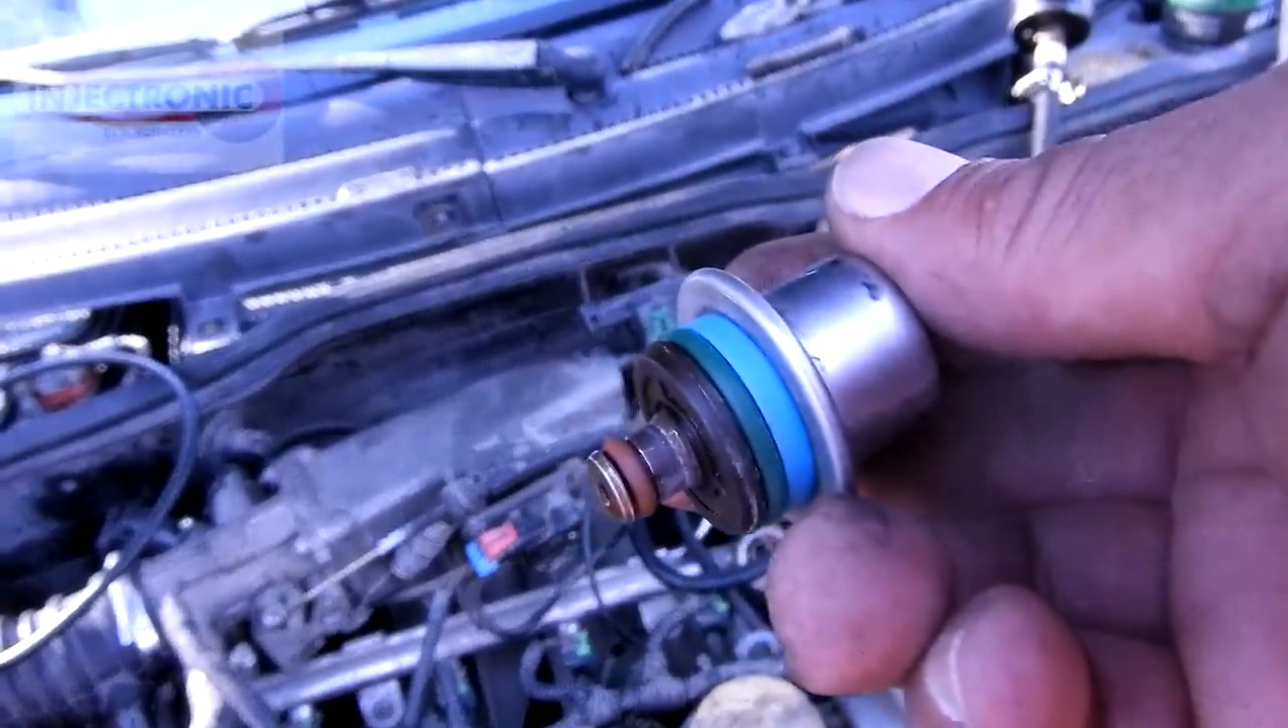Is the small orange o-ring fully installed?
Yes.